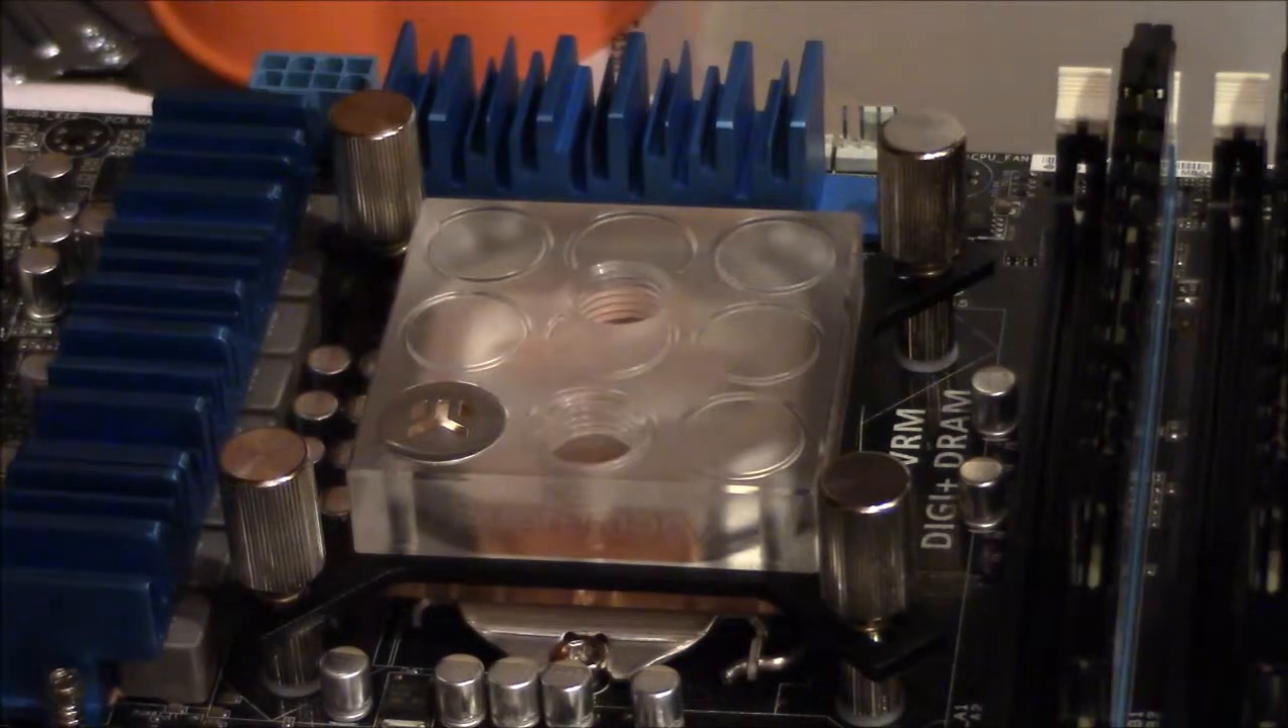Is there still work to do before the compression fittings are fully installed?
Yes.